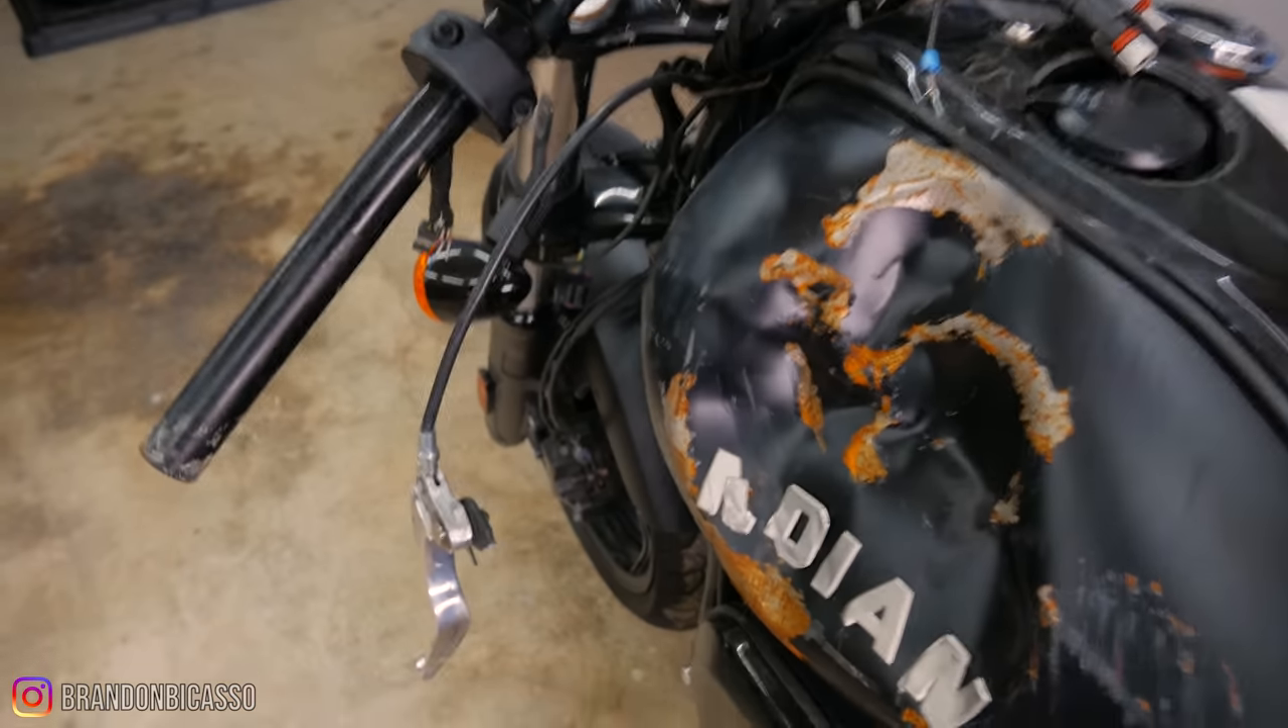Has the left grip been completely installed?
No.